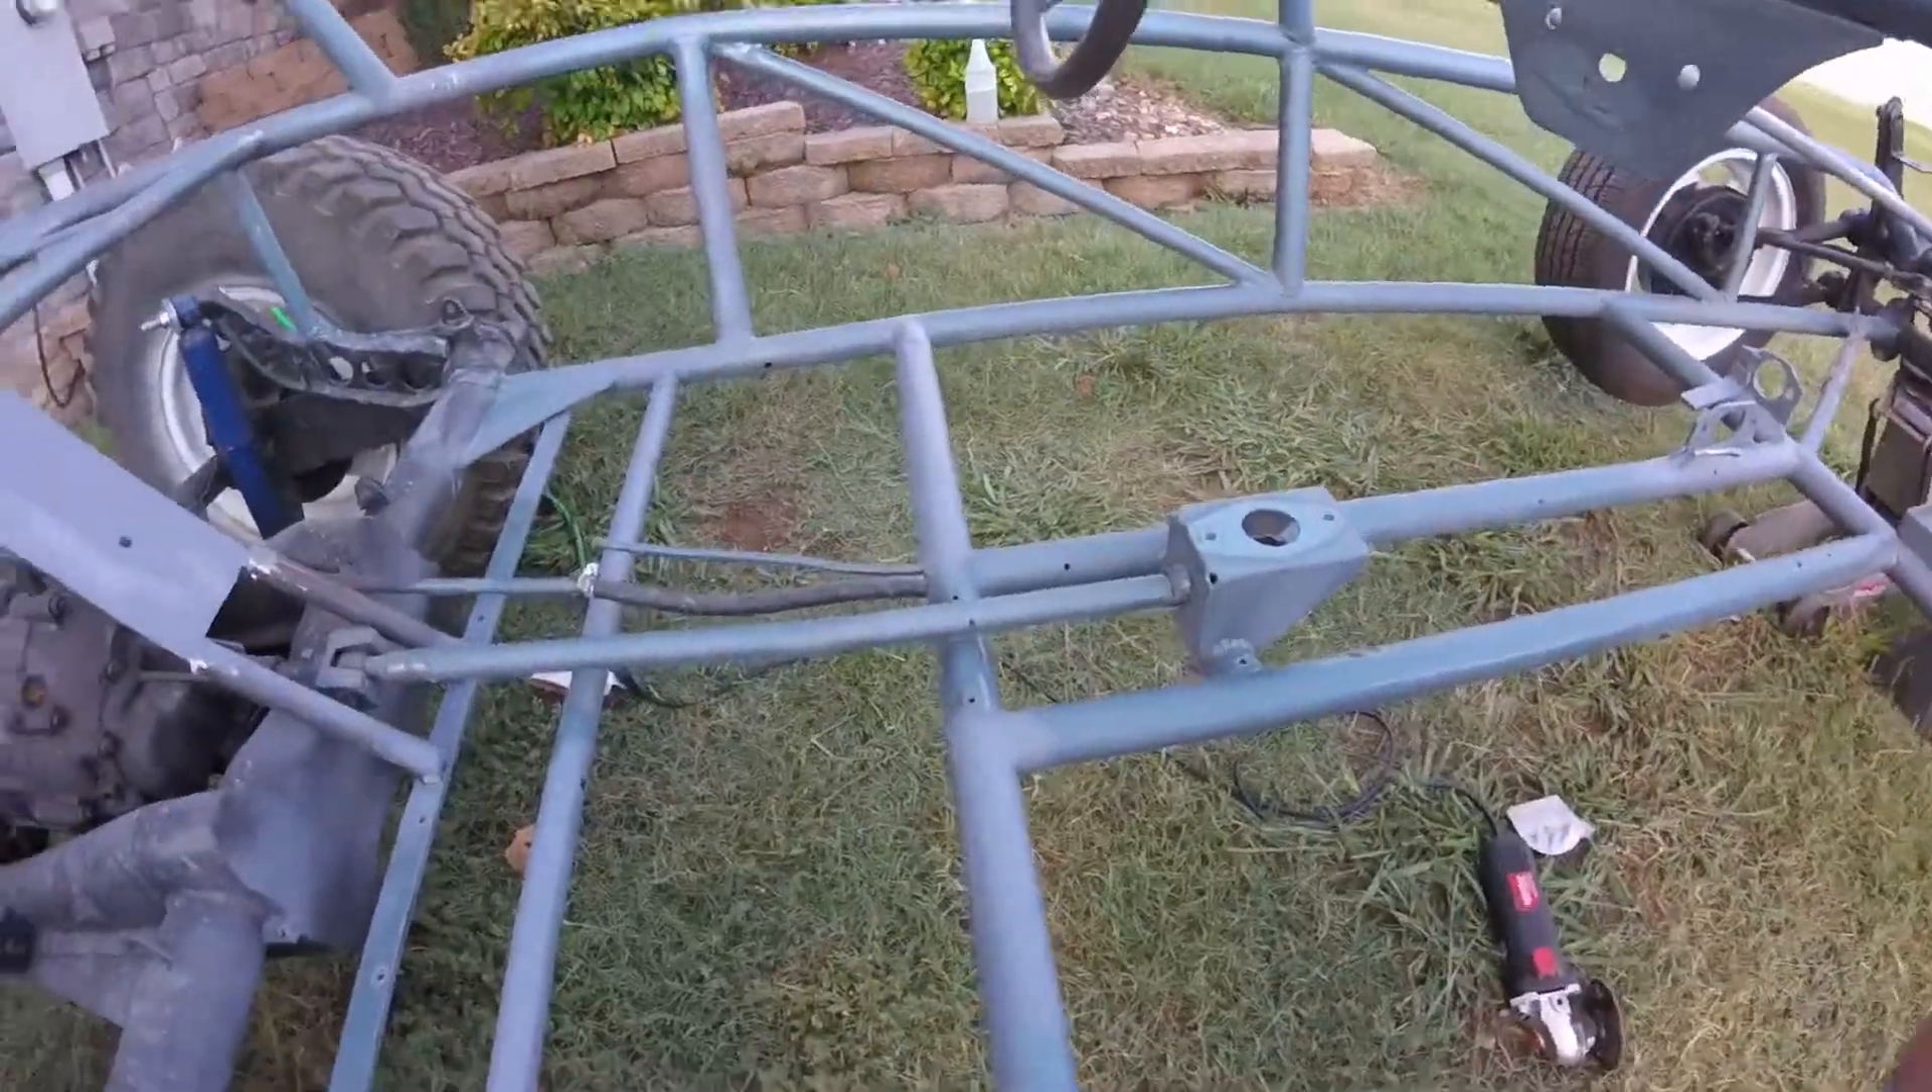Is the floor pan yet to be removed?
No.